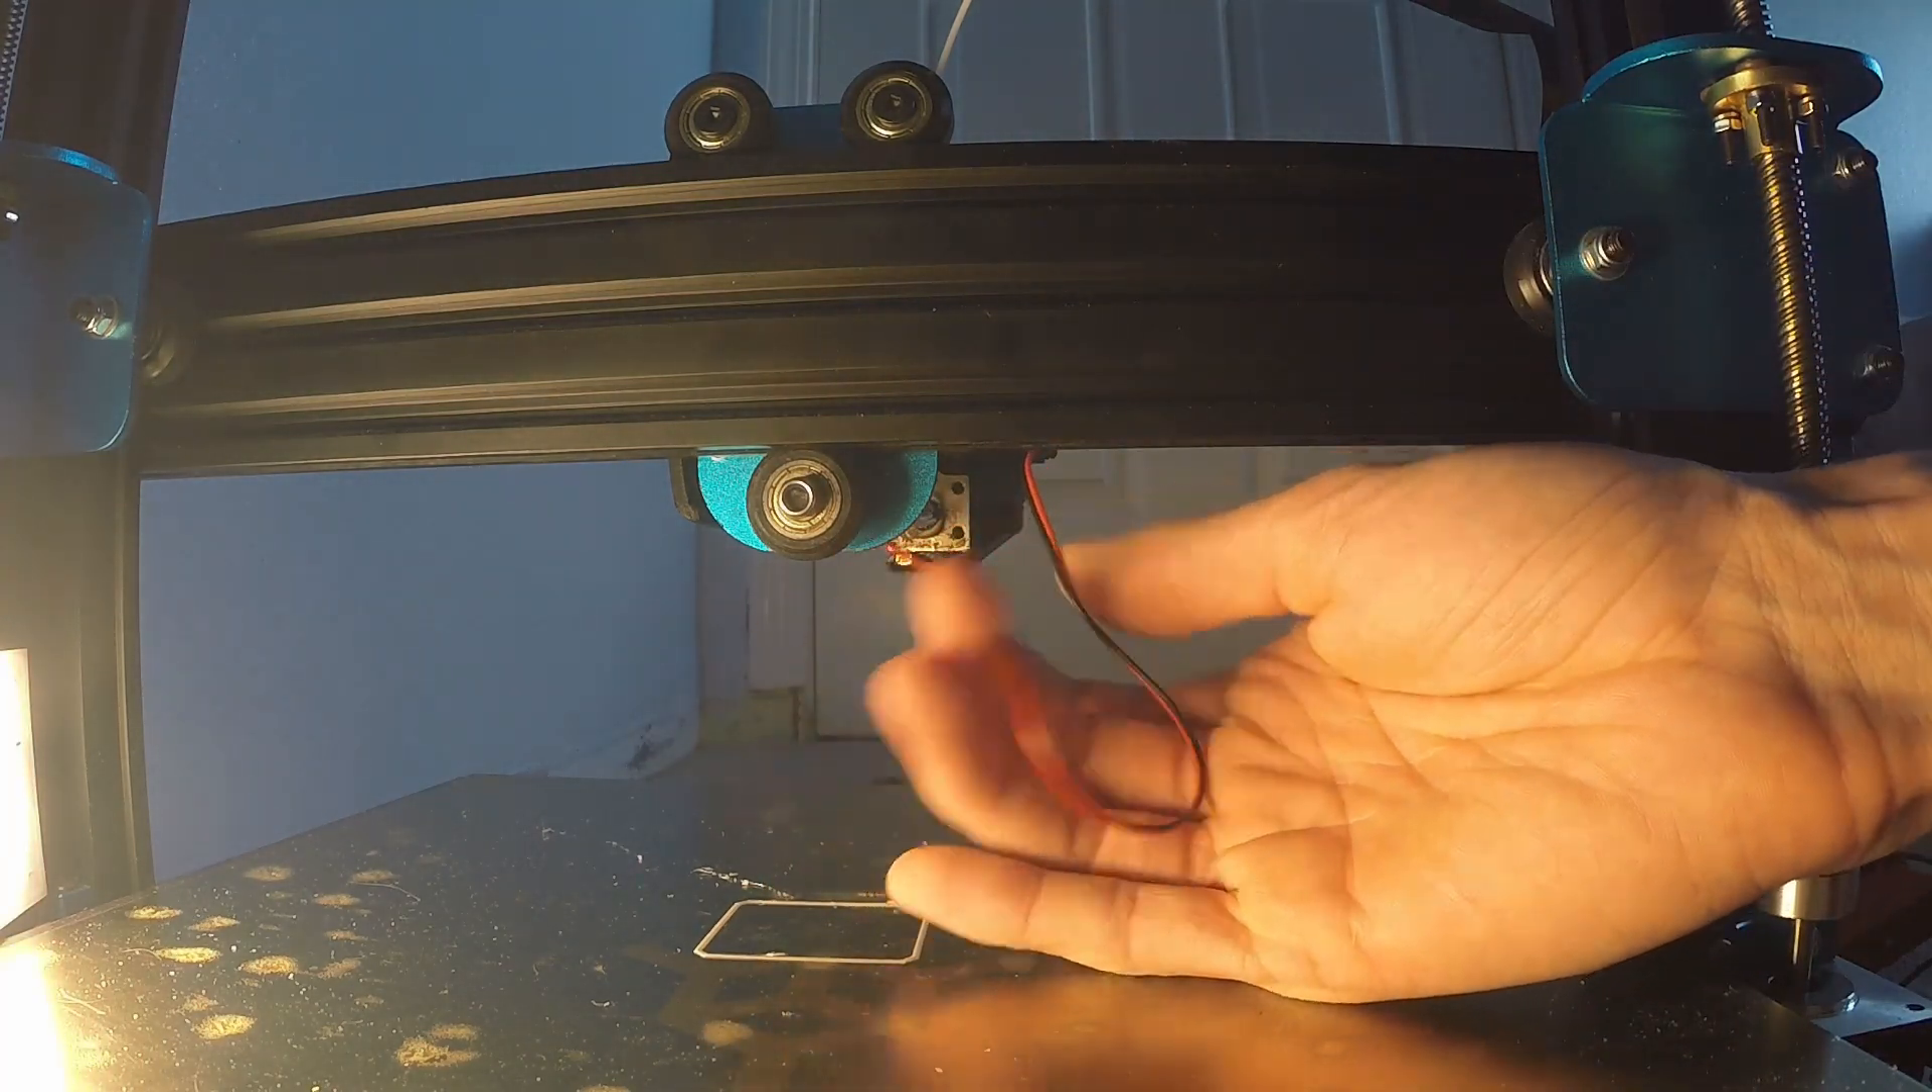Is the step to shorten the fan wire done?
No.